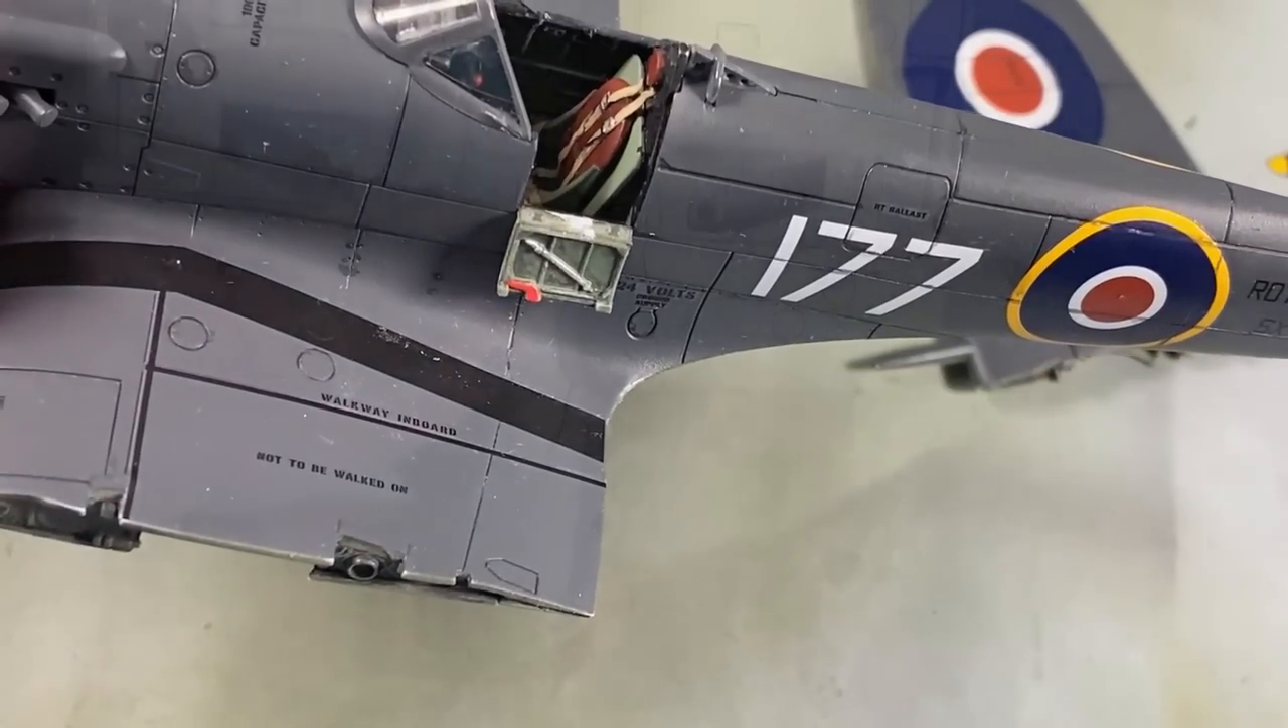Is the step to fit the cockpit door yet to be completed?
No.